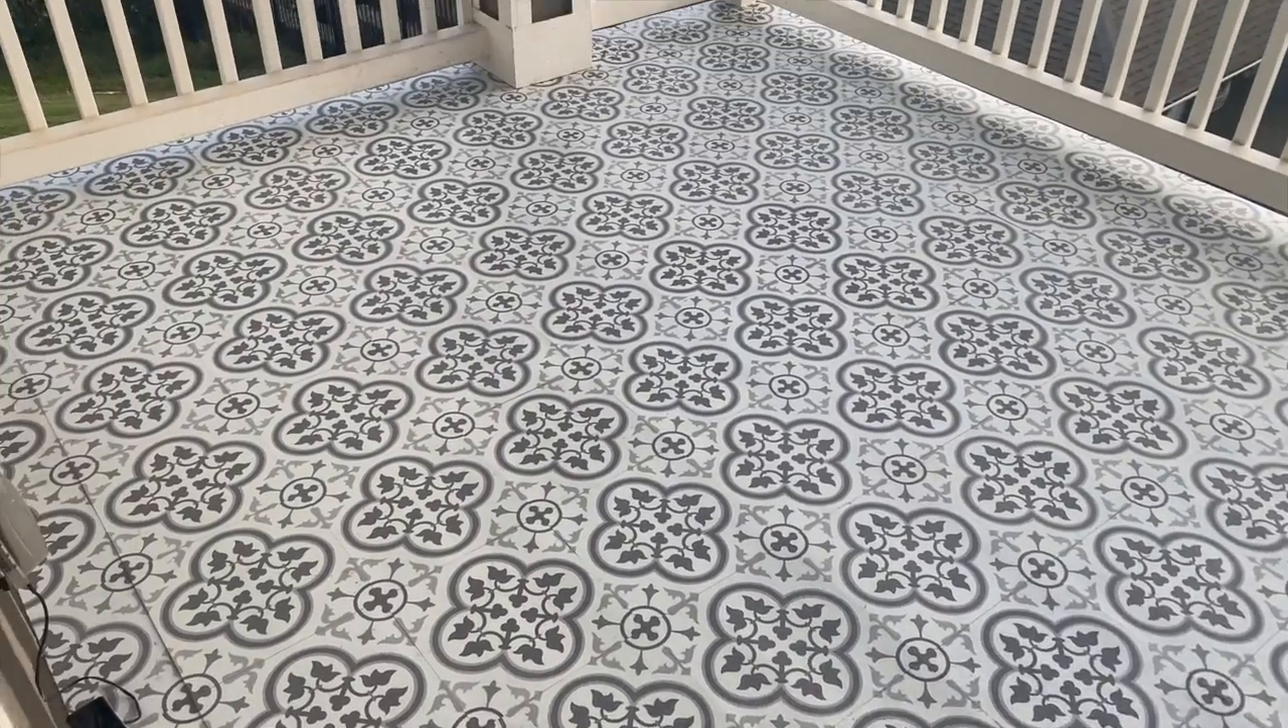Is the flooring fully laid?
Yes.